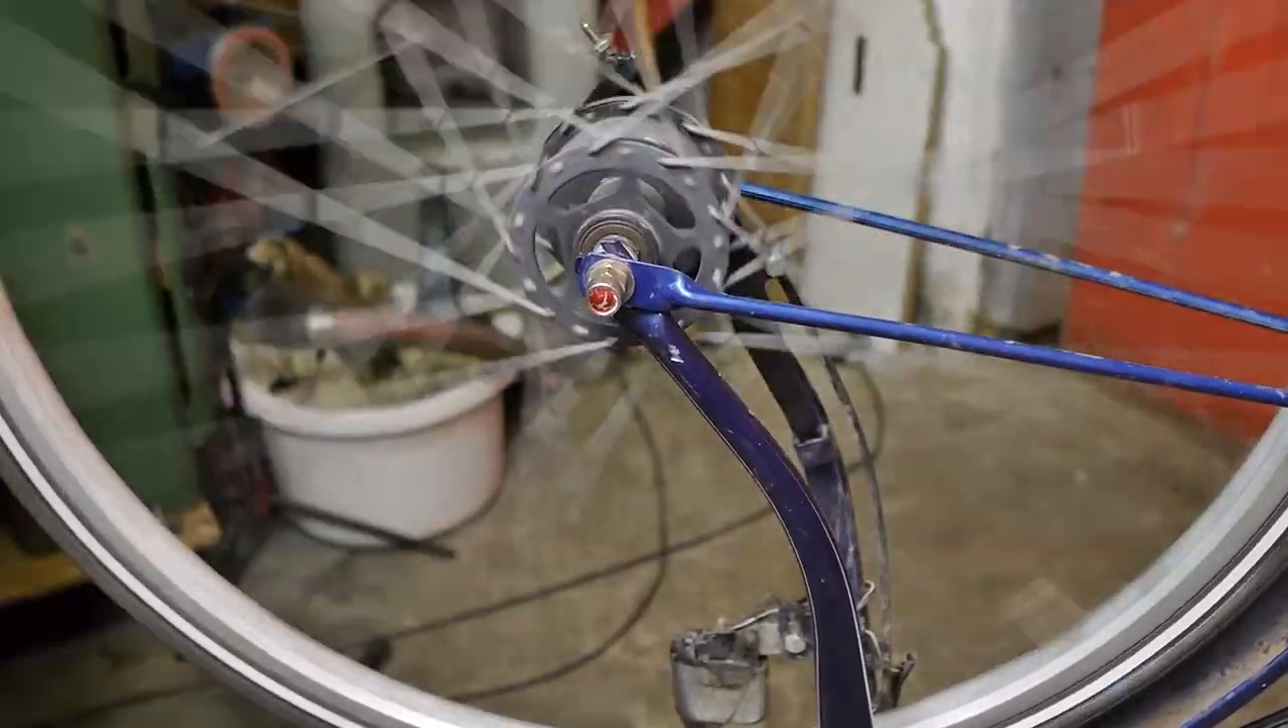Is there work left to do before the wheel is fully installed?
No.